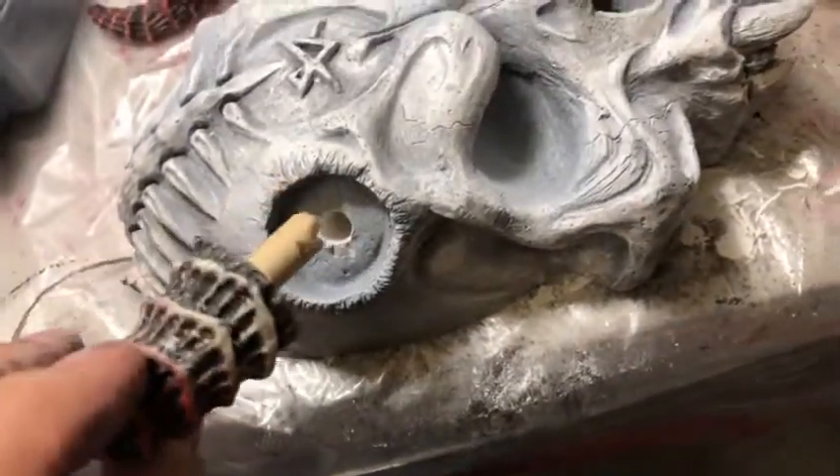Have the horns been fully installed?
No.